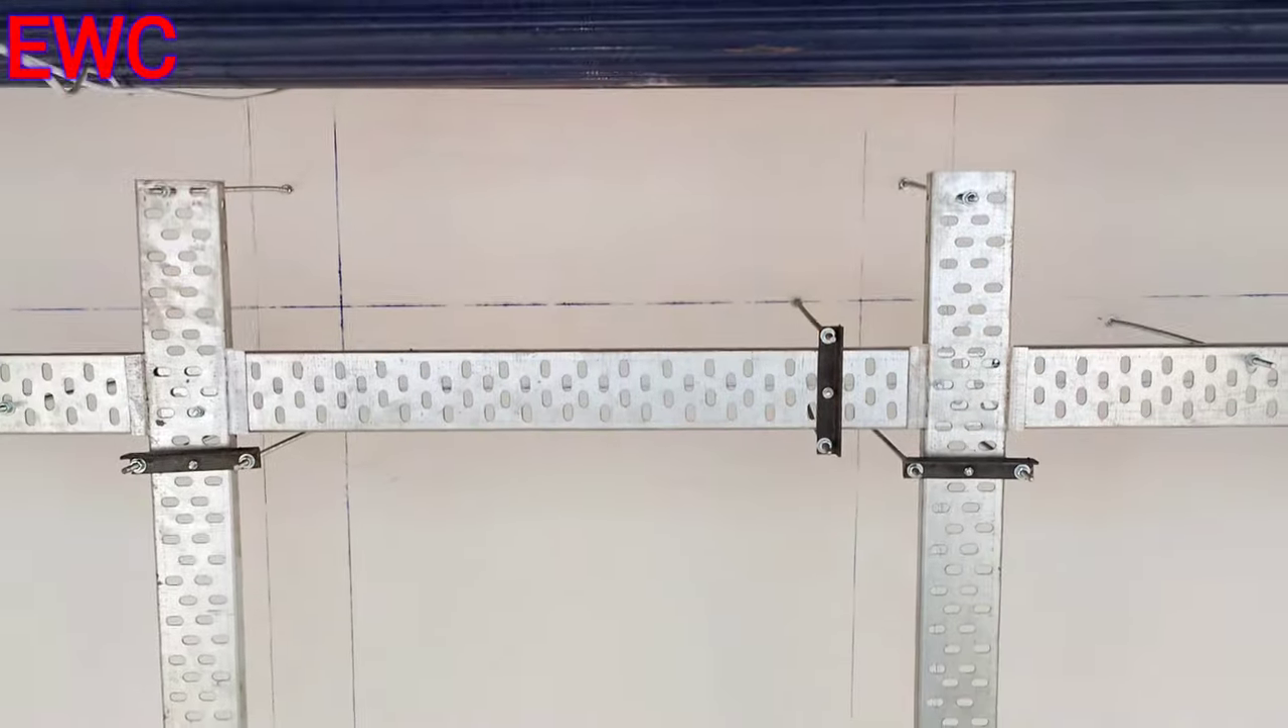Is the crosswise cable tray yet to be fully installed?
No.